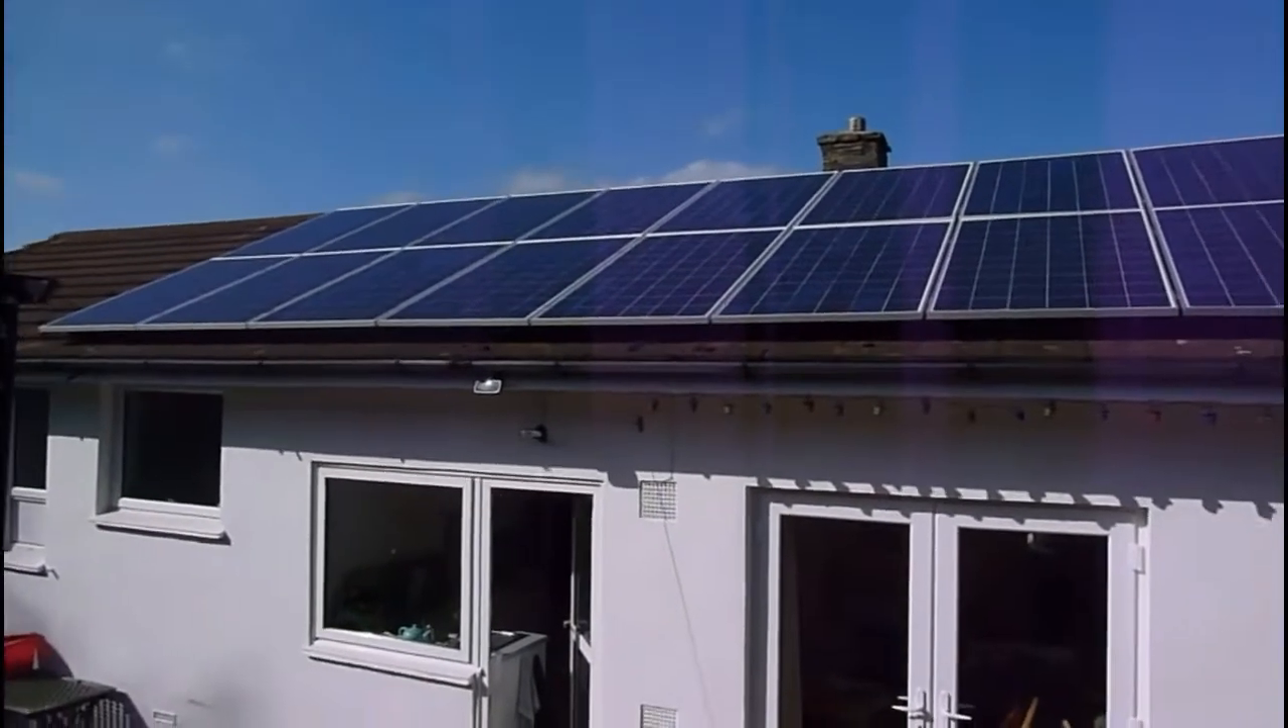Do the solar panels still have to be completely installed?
No.